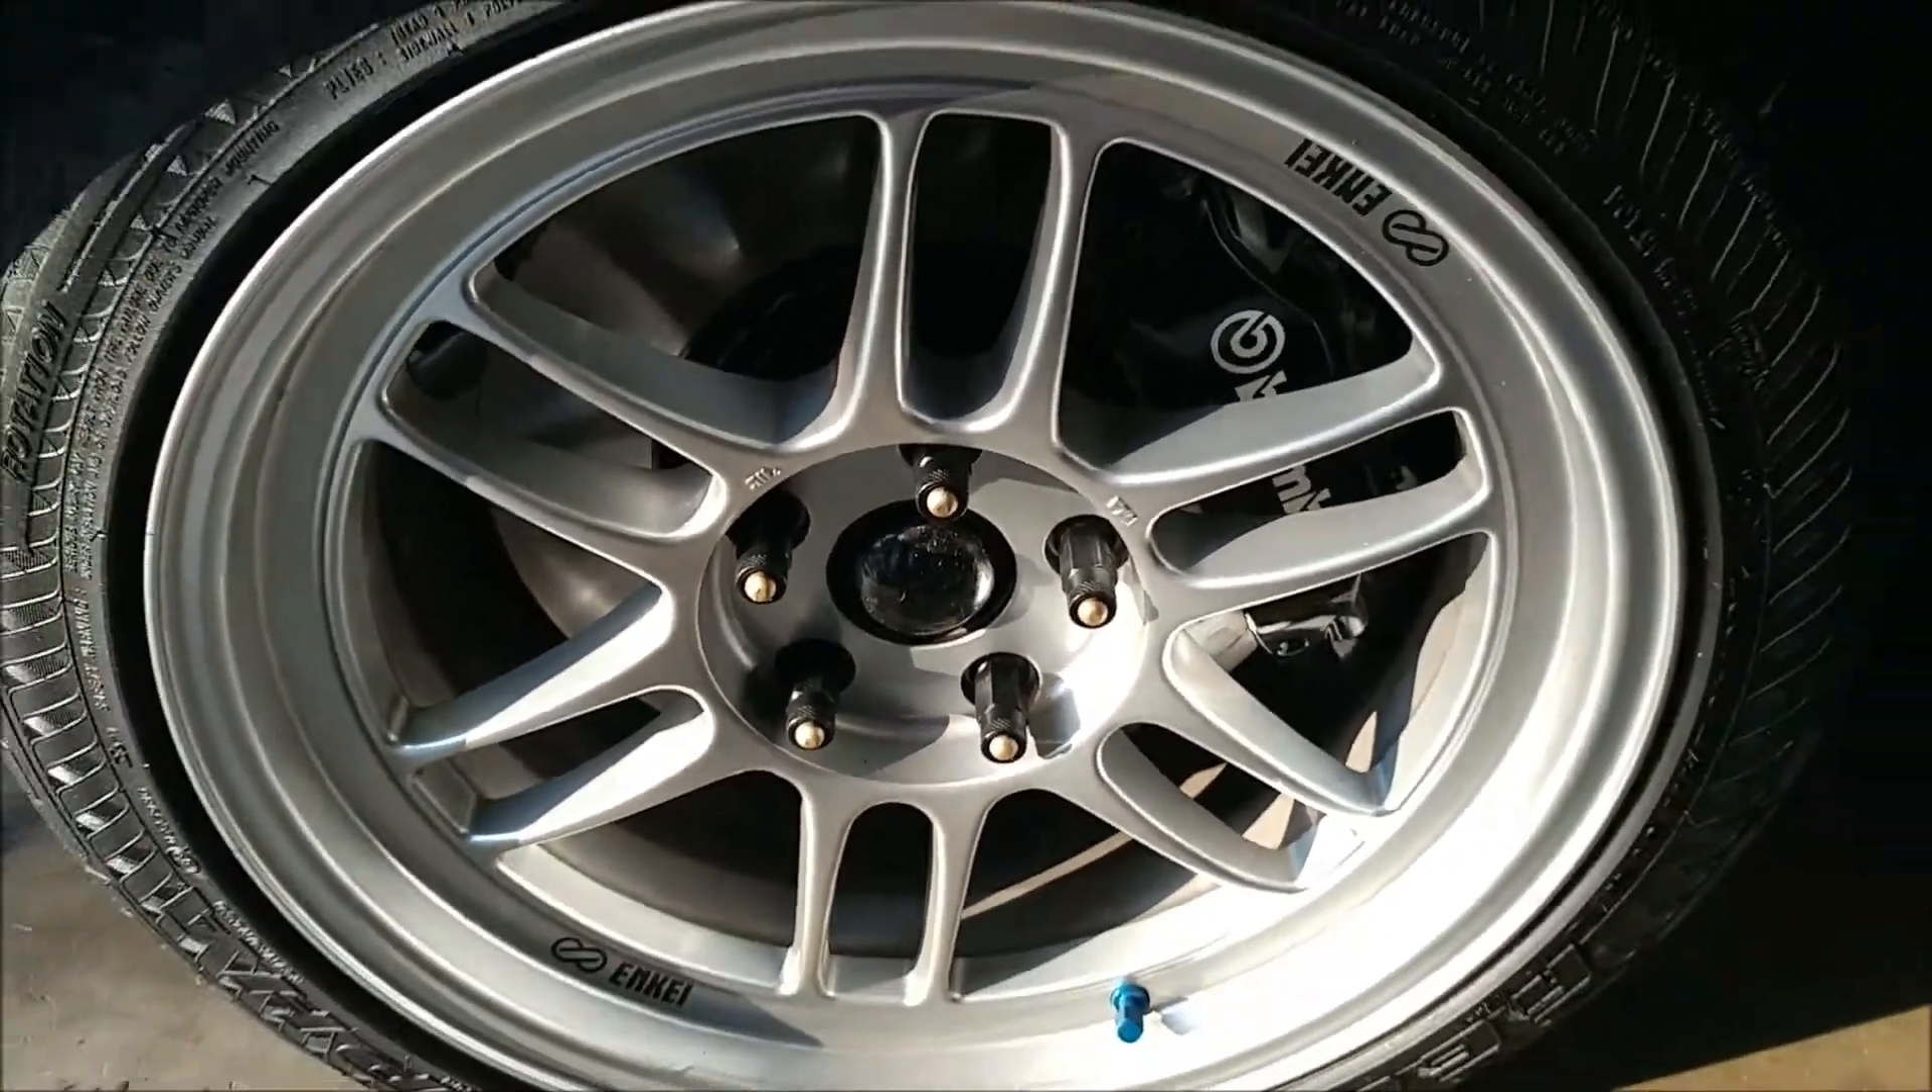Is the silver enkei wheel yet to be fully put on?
No.